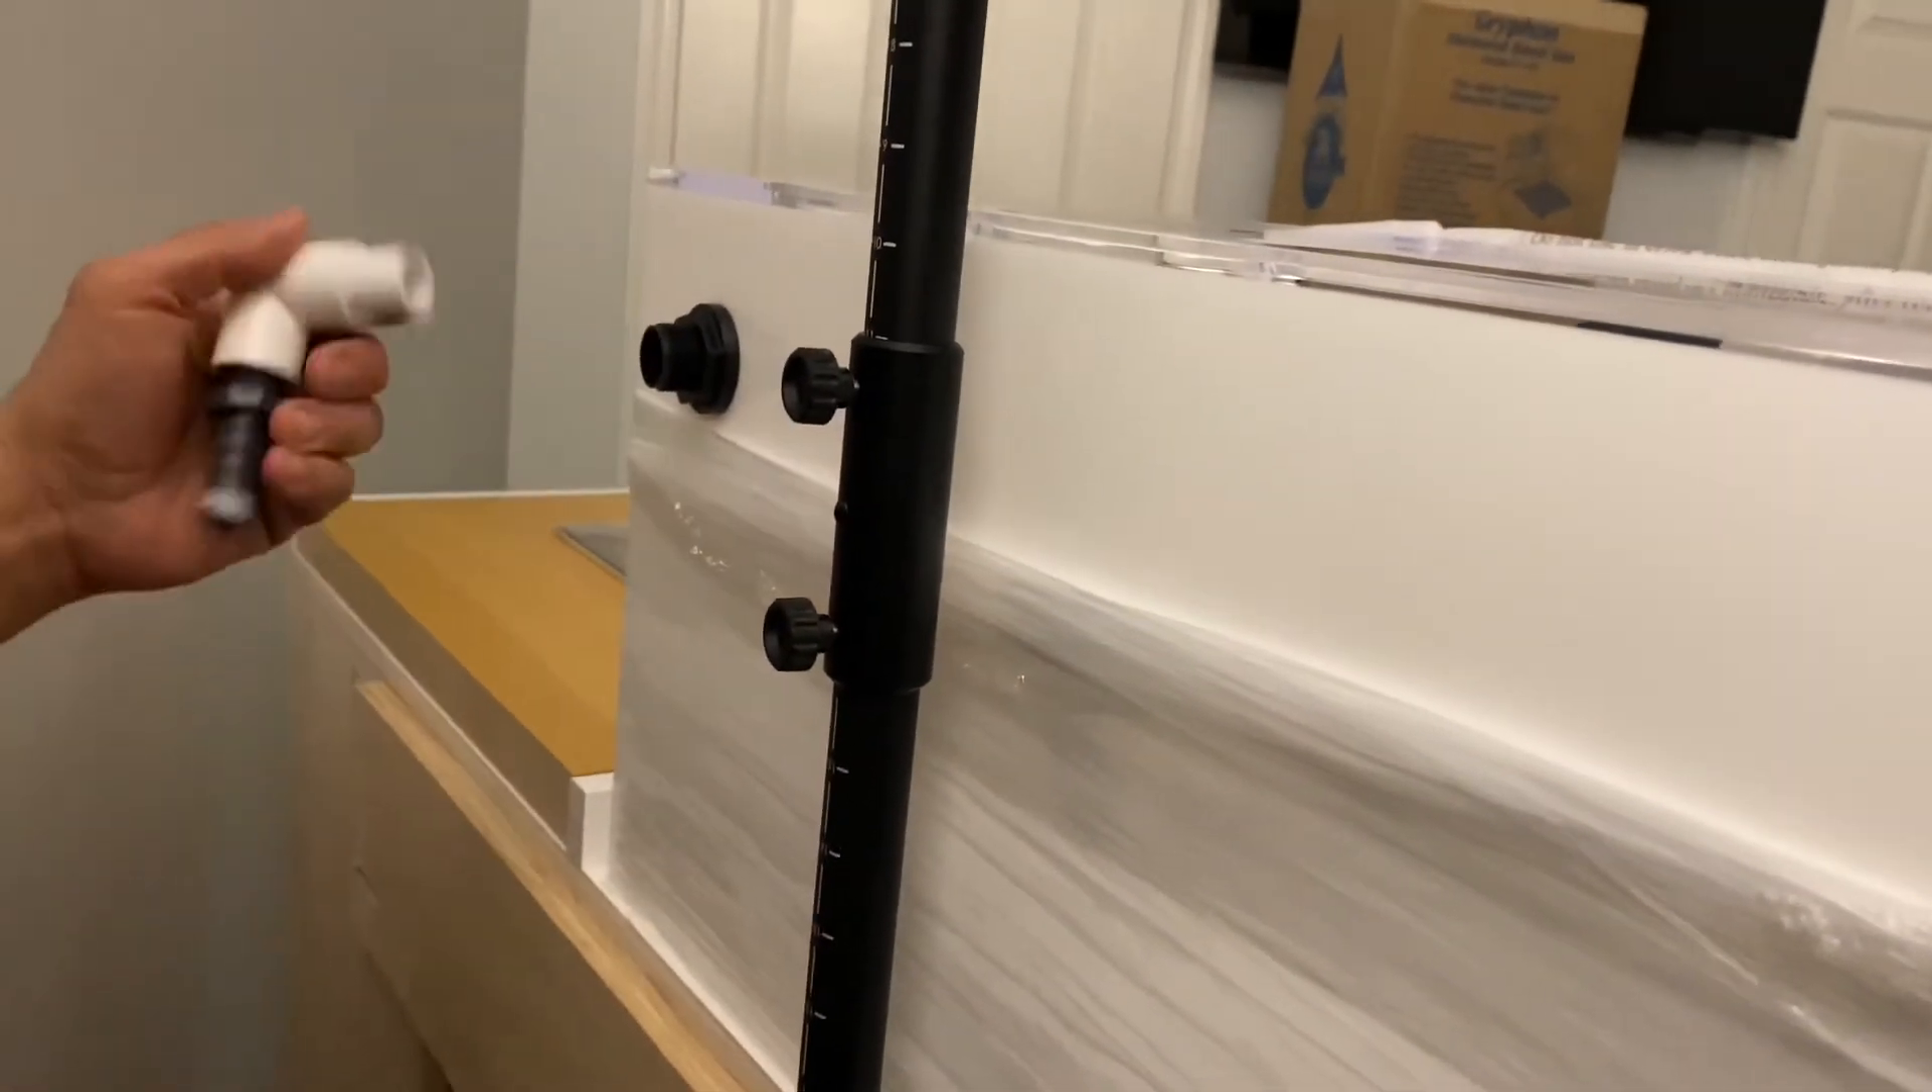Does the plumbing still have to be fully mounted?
Yes.